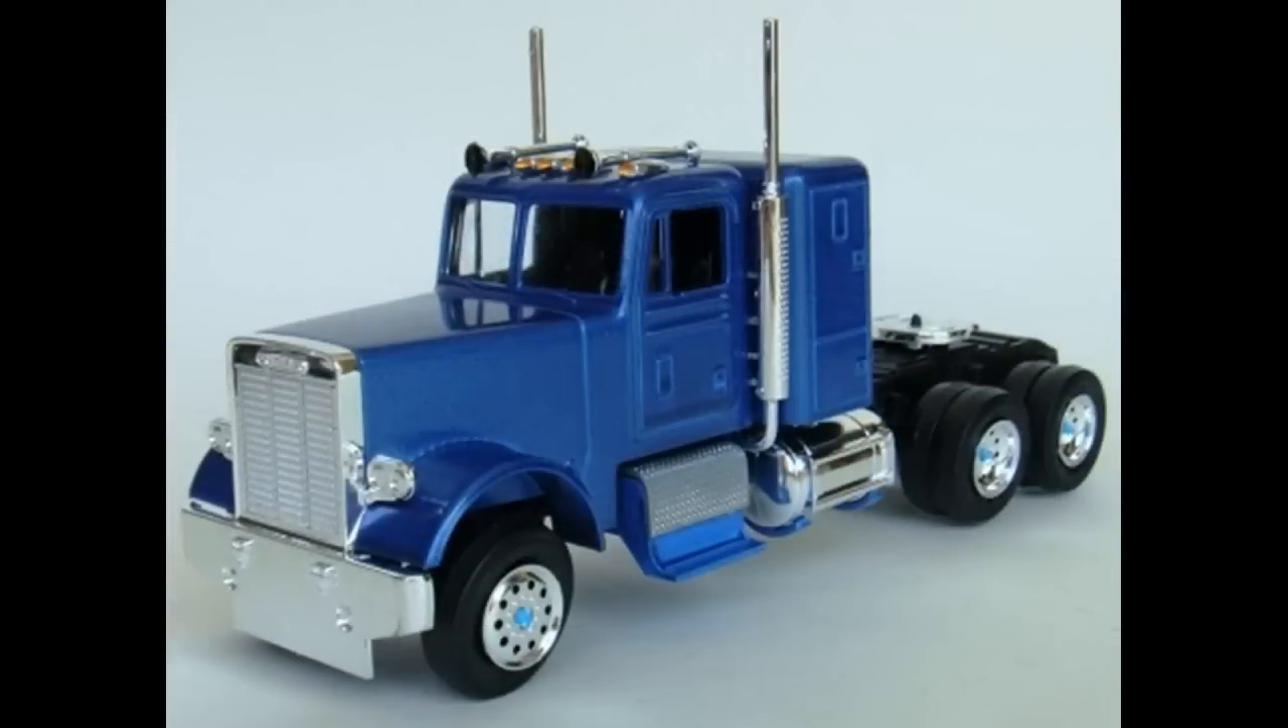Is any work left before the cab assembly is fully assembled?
No.